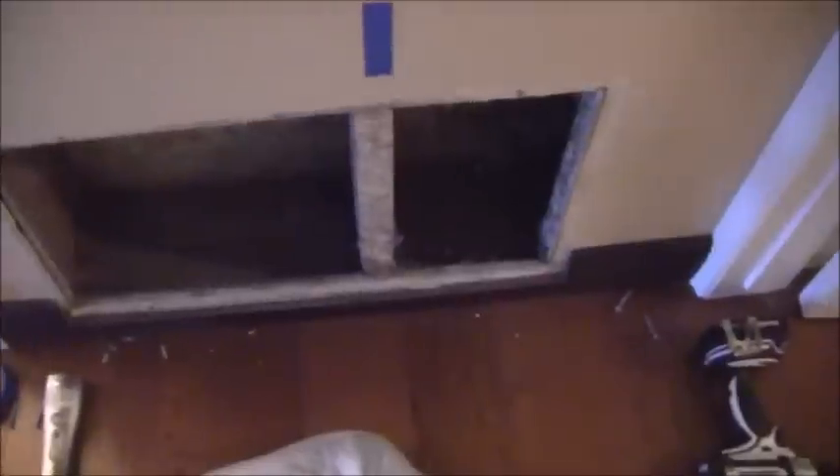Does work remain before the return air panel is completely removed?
No.